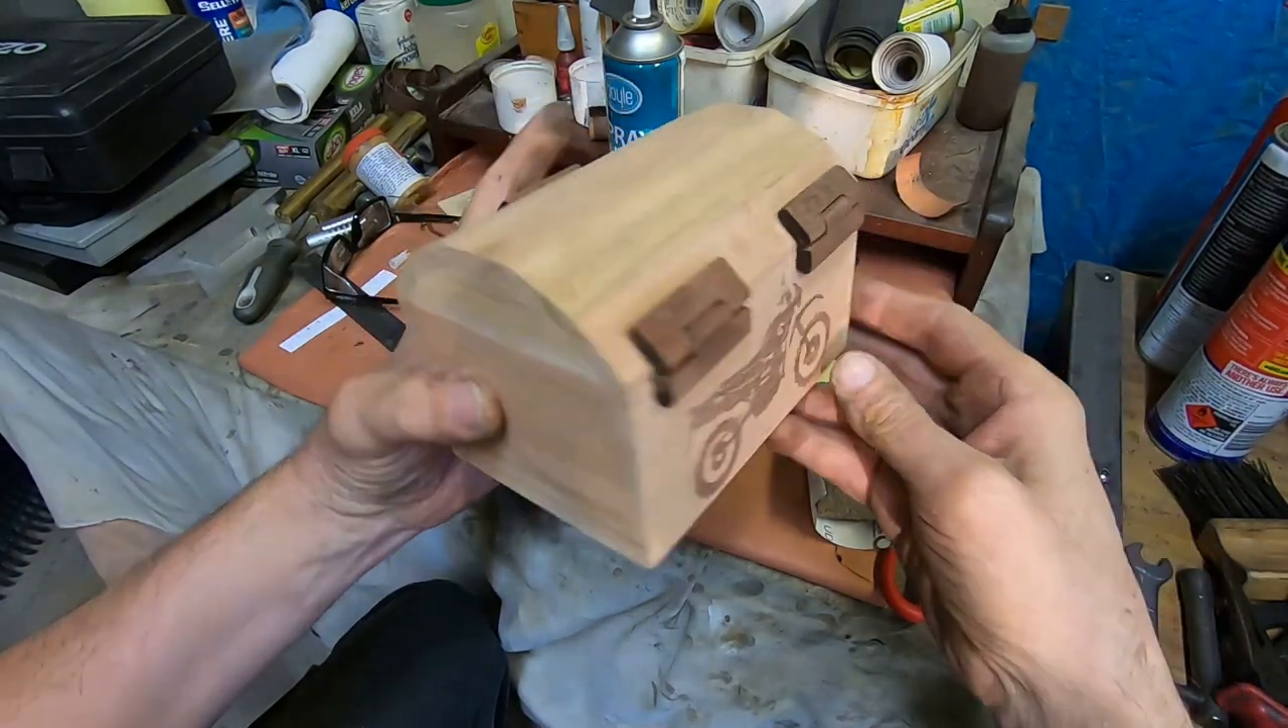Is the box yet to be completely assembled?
No.